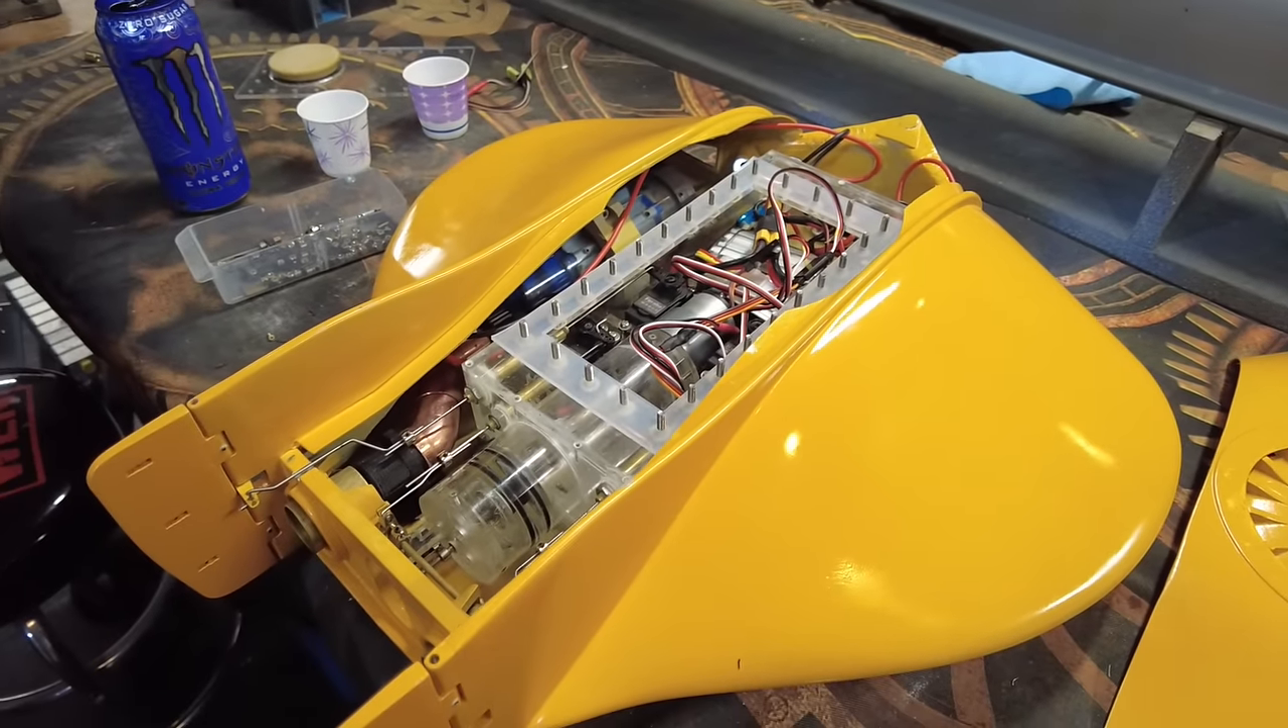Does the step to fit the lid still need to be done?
Yes.